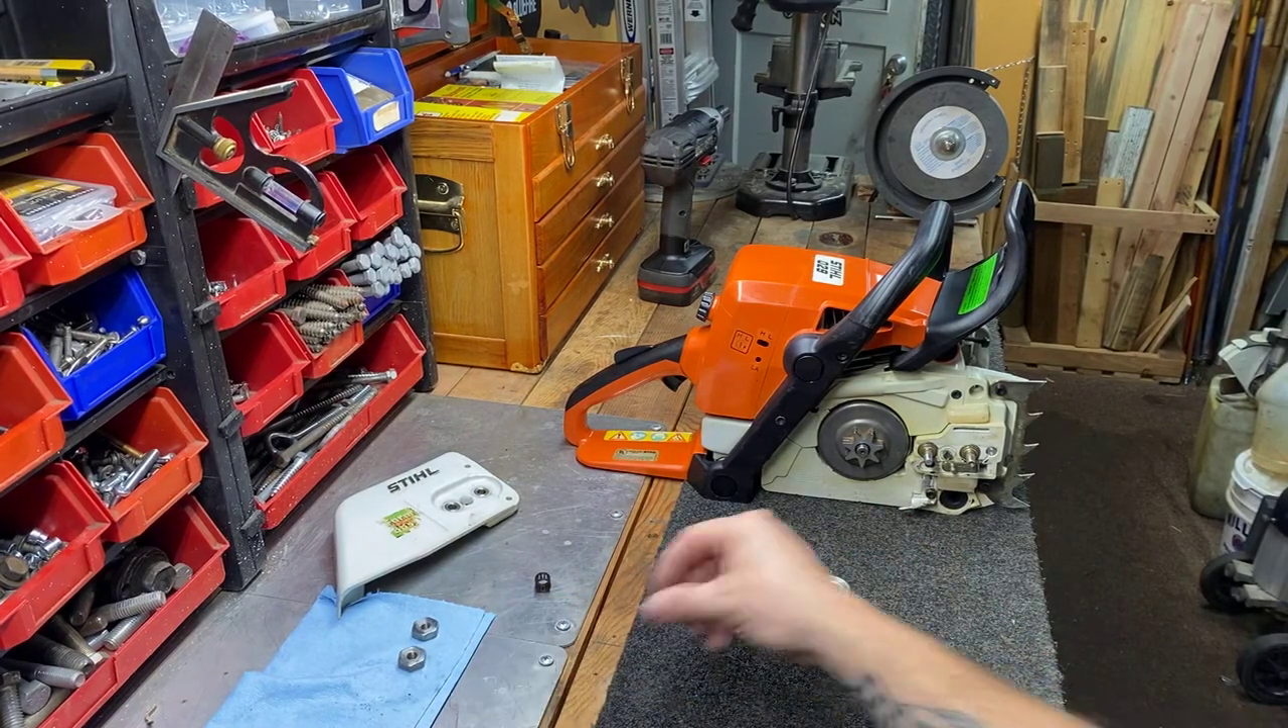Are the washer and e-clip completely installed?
No.